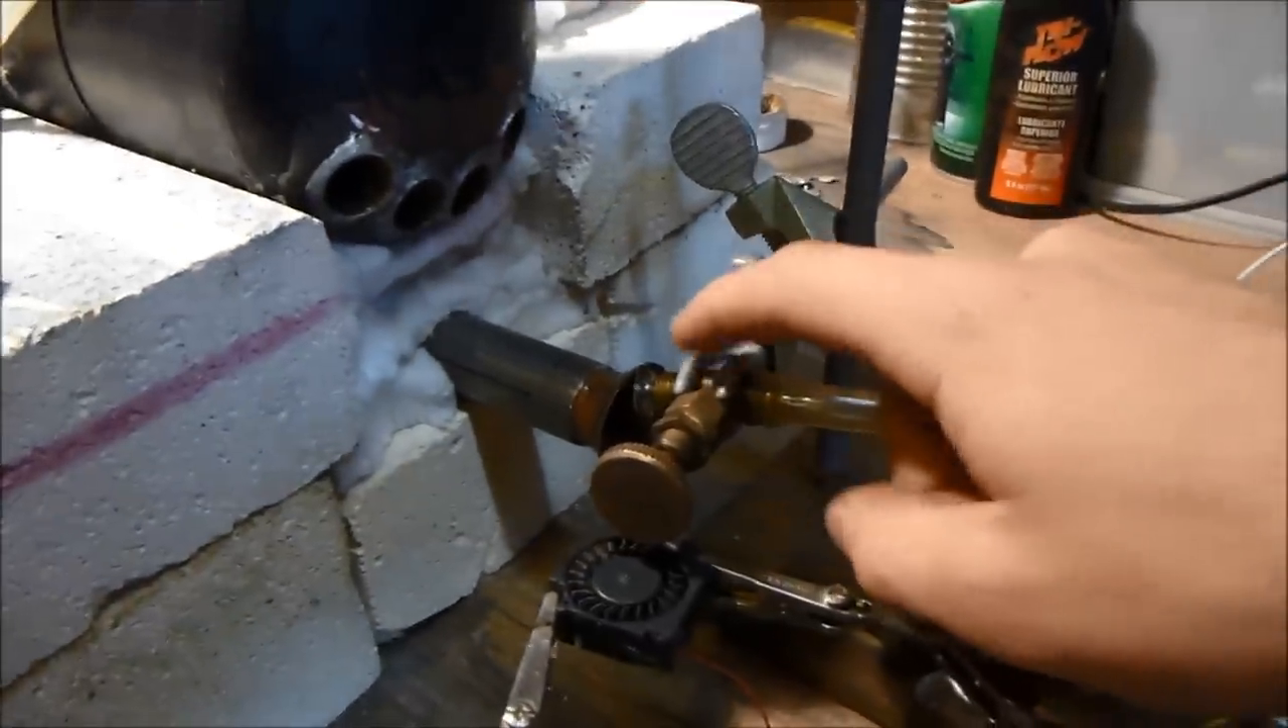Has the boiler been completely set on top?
Yes.